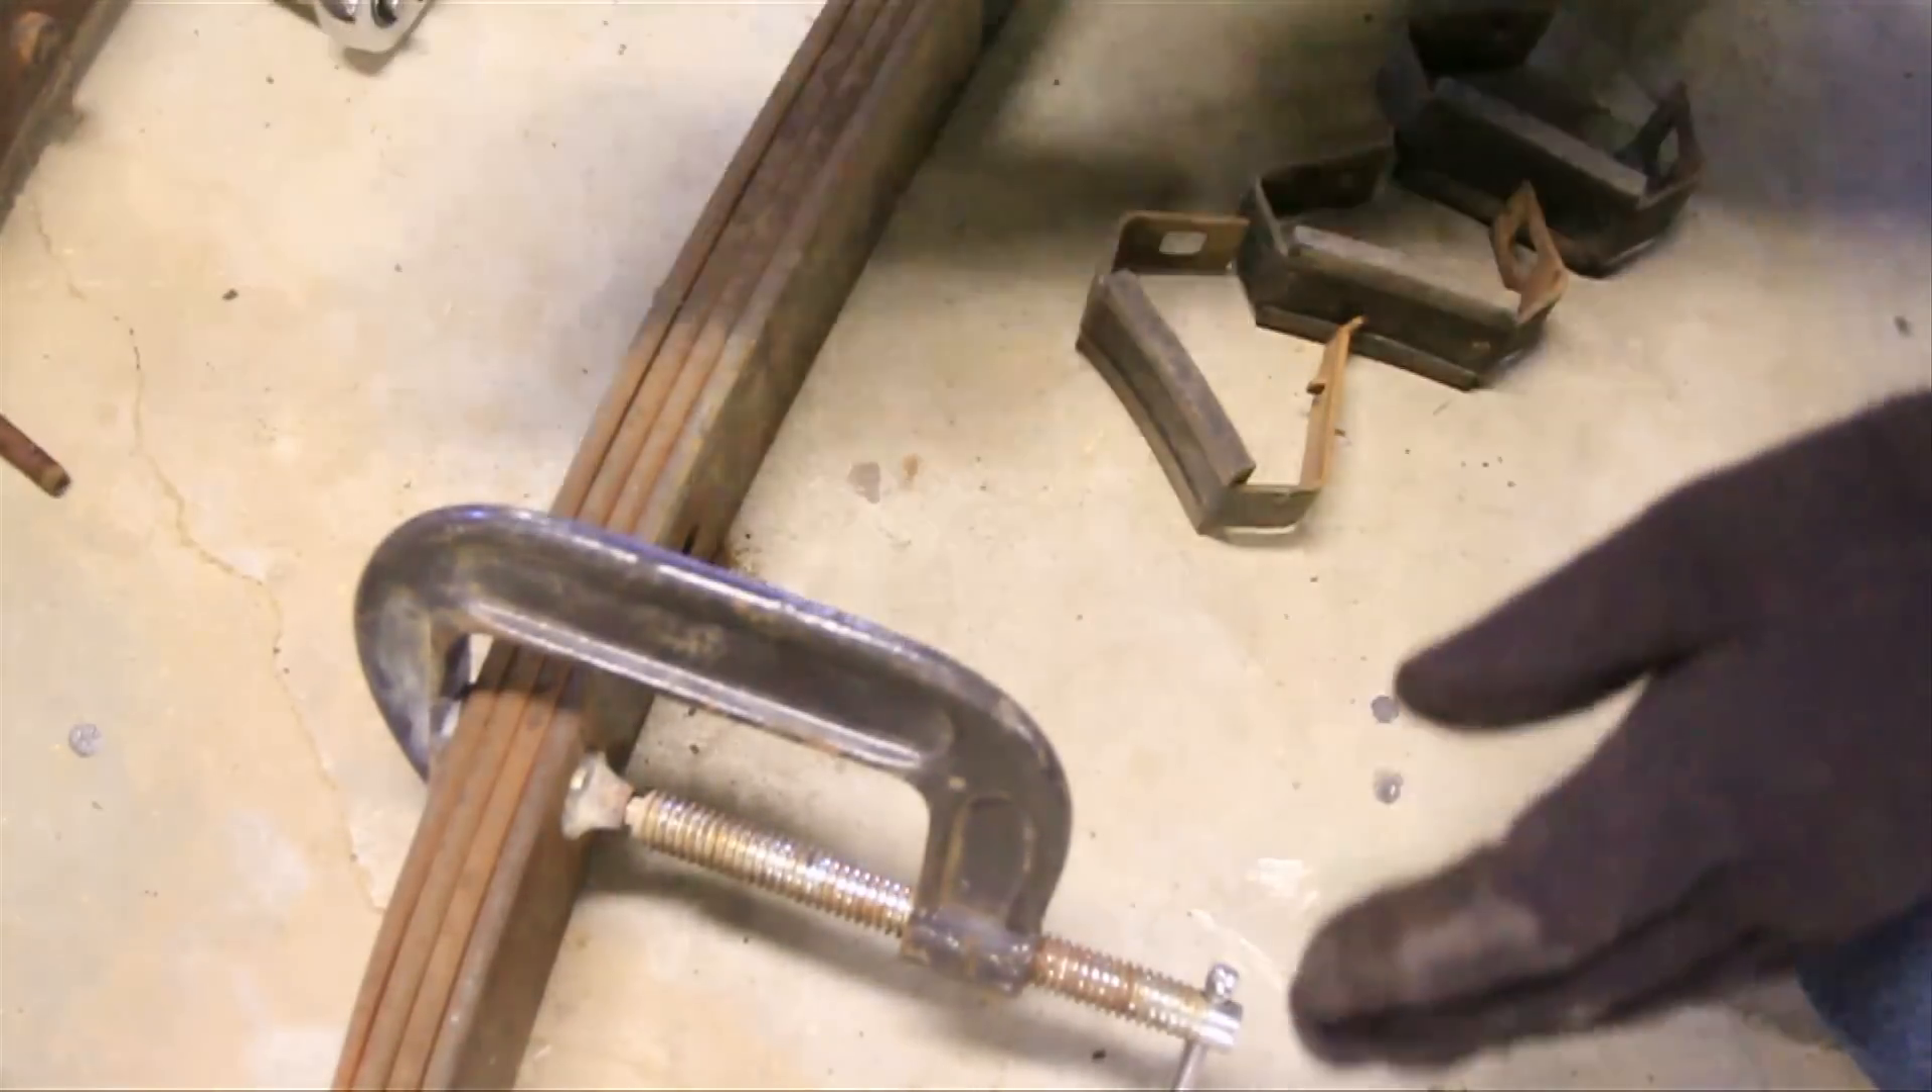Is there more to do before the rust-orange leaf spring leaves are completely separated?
Yes.